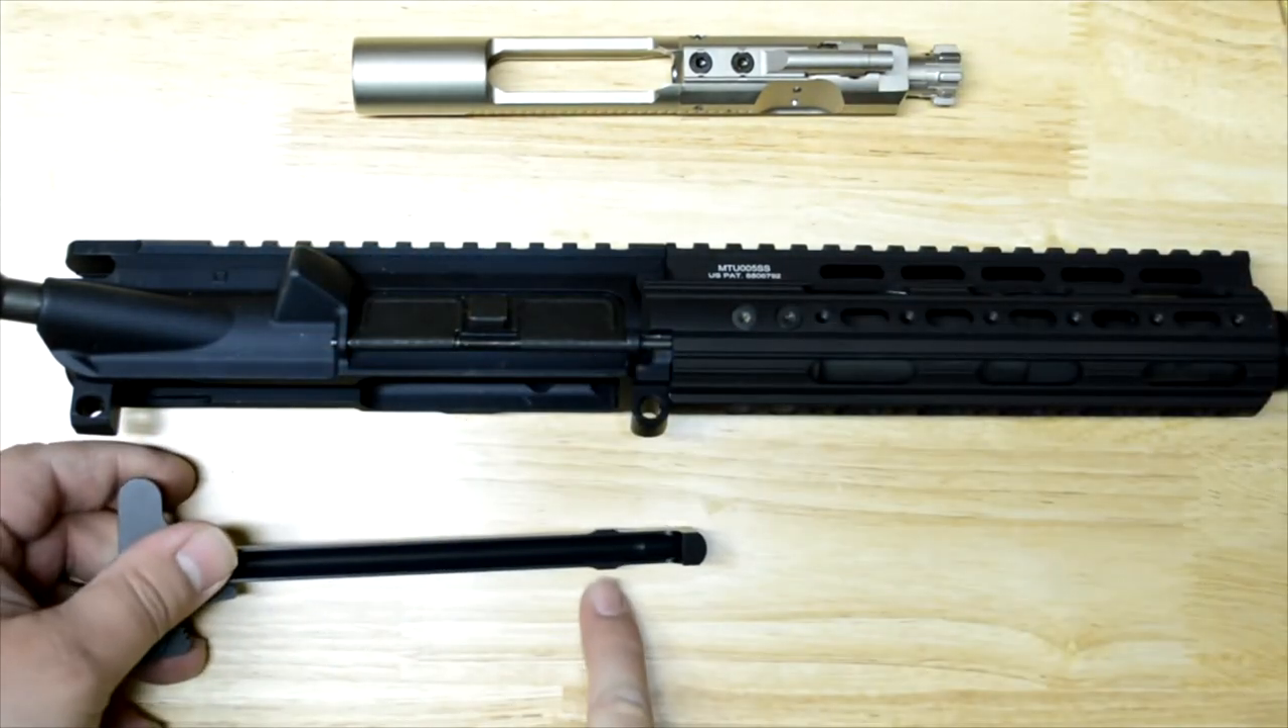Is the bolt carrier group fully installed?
No.